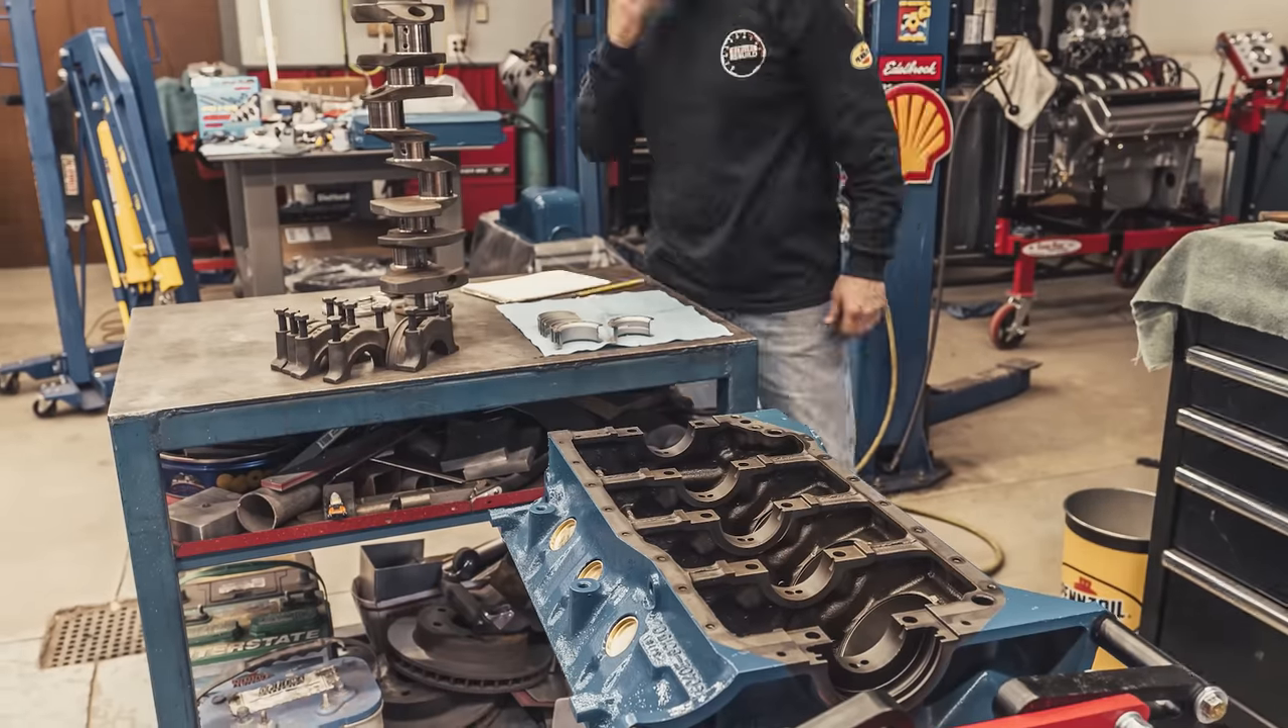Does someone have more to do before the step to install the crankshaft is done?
Yes.